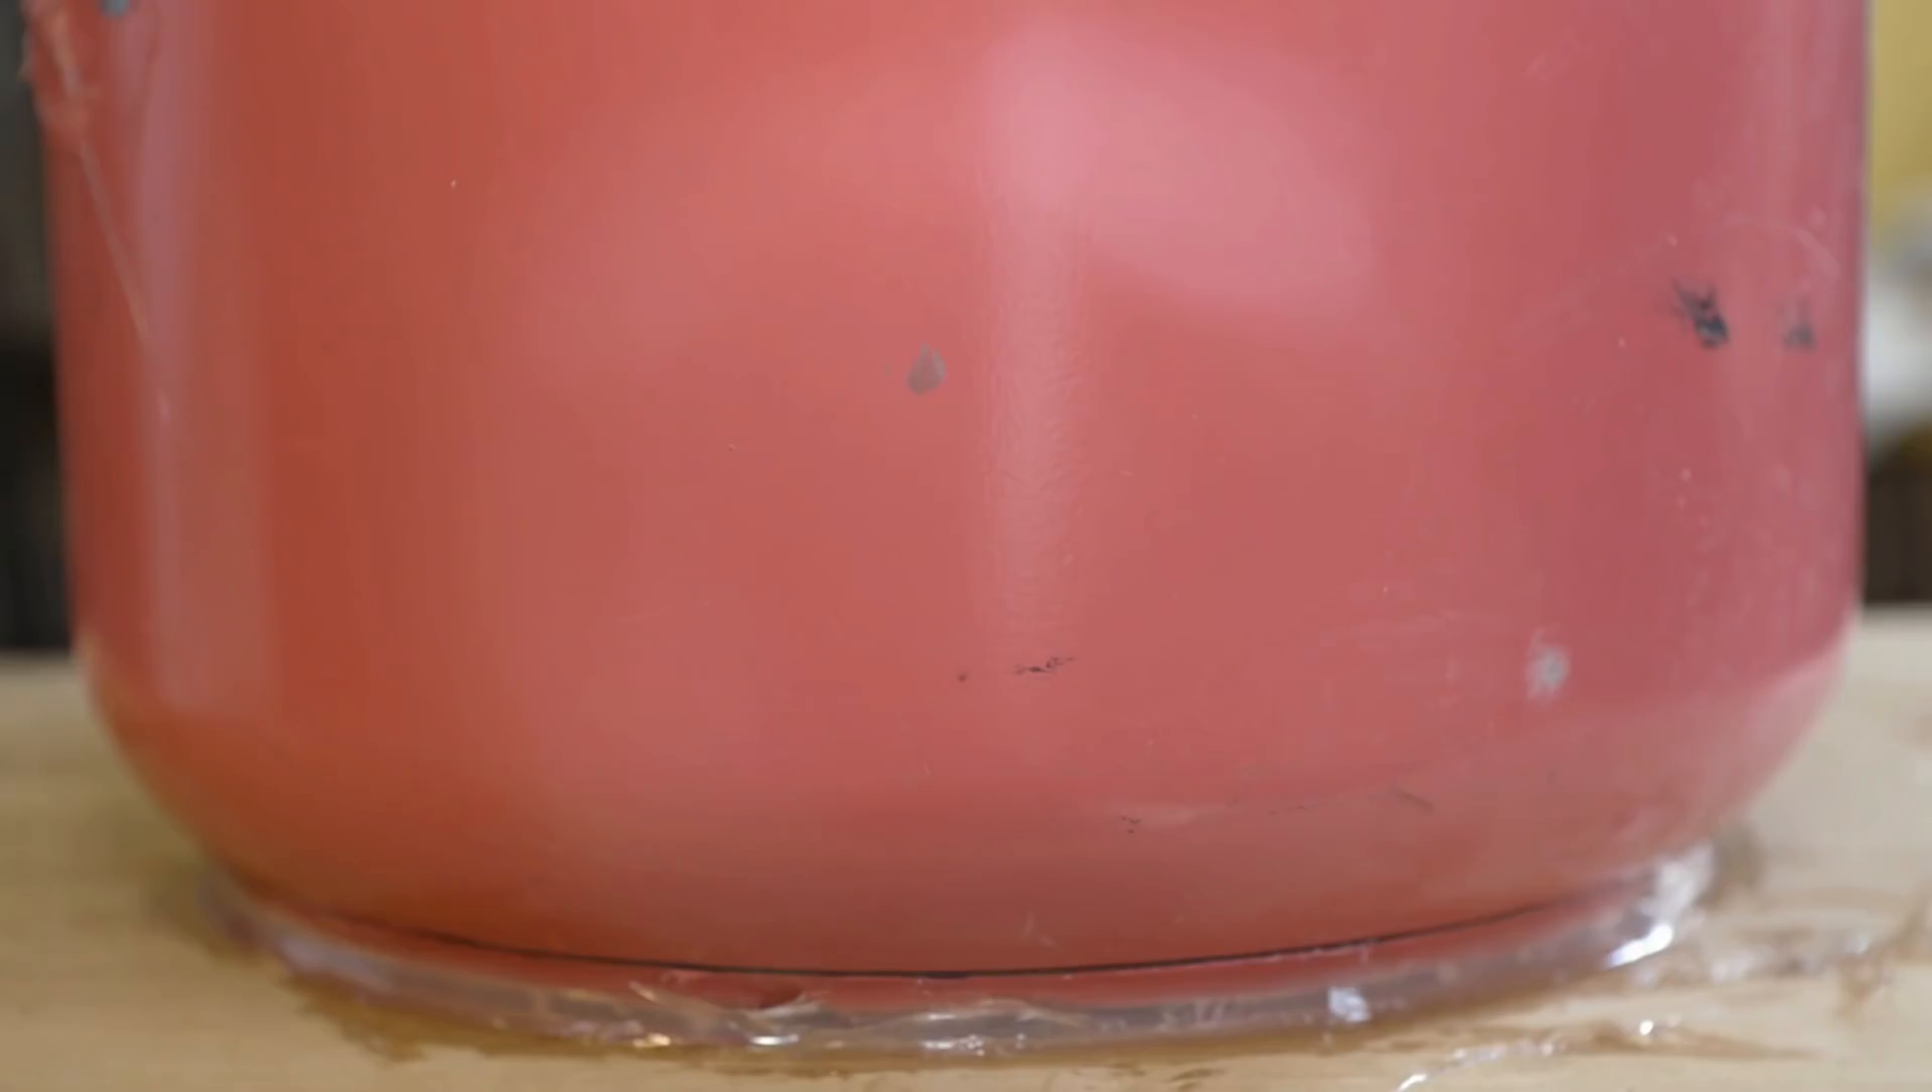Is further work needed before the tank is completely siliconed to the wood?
No.